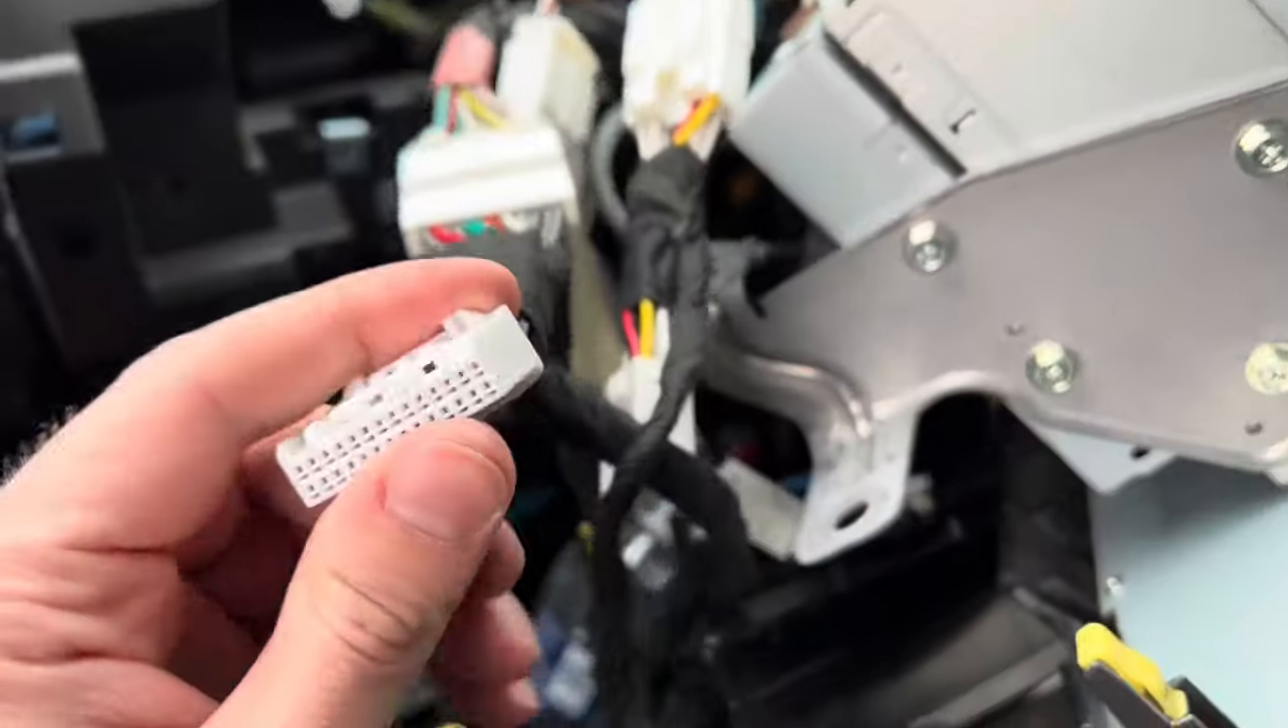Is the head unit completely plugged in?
No.